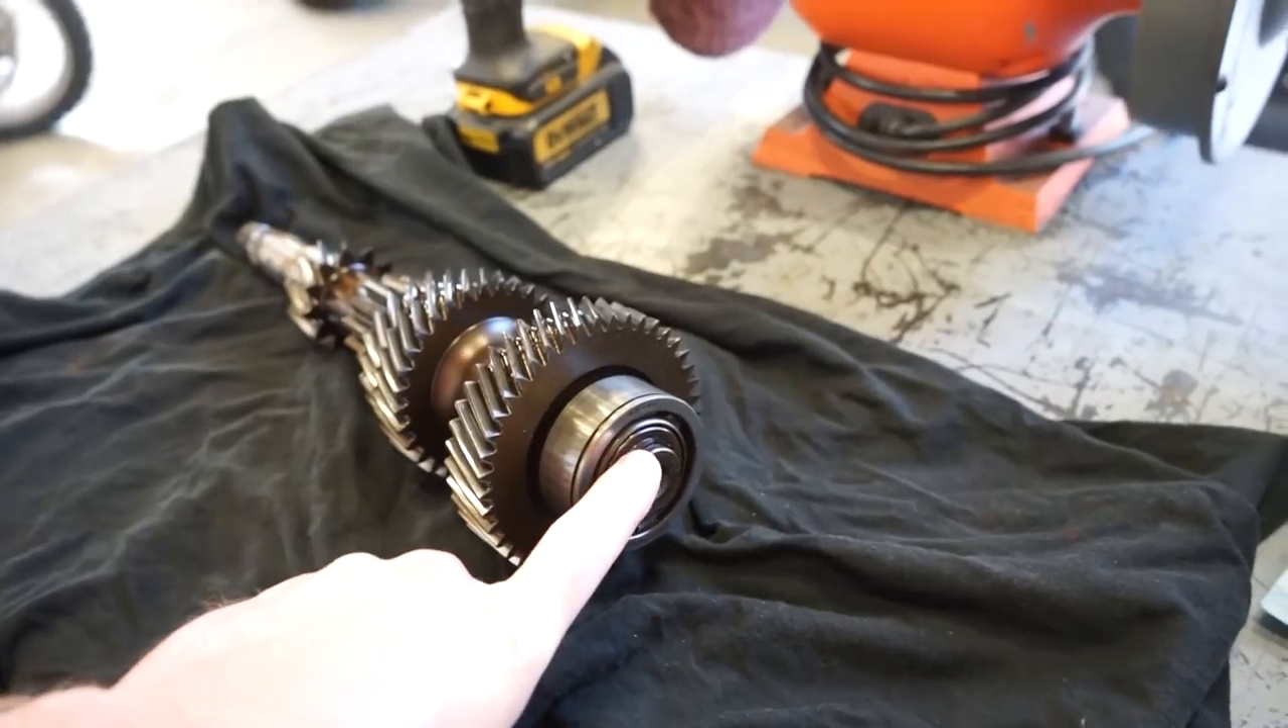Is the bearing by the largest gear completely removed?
No.